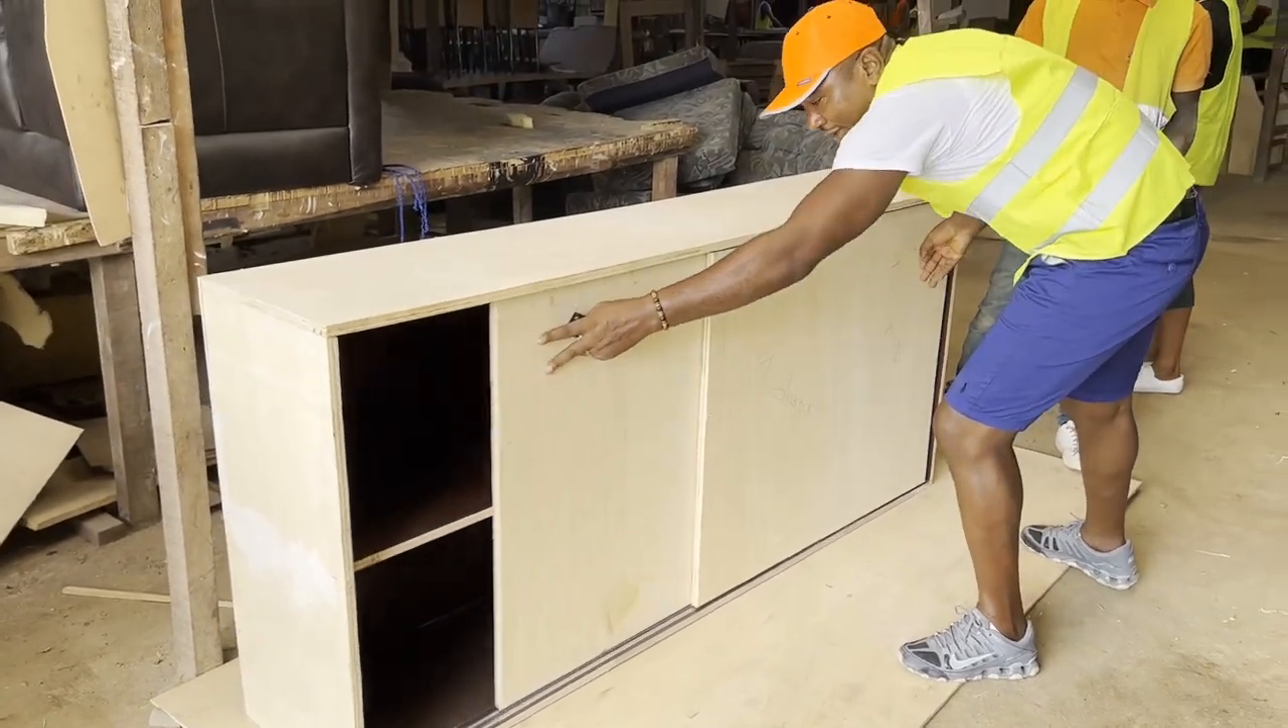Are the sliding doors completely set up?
Yes.